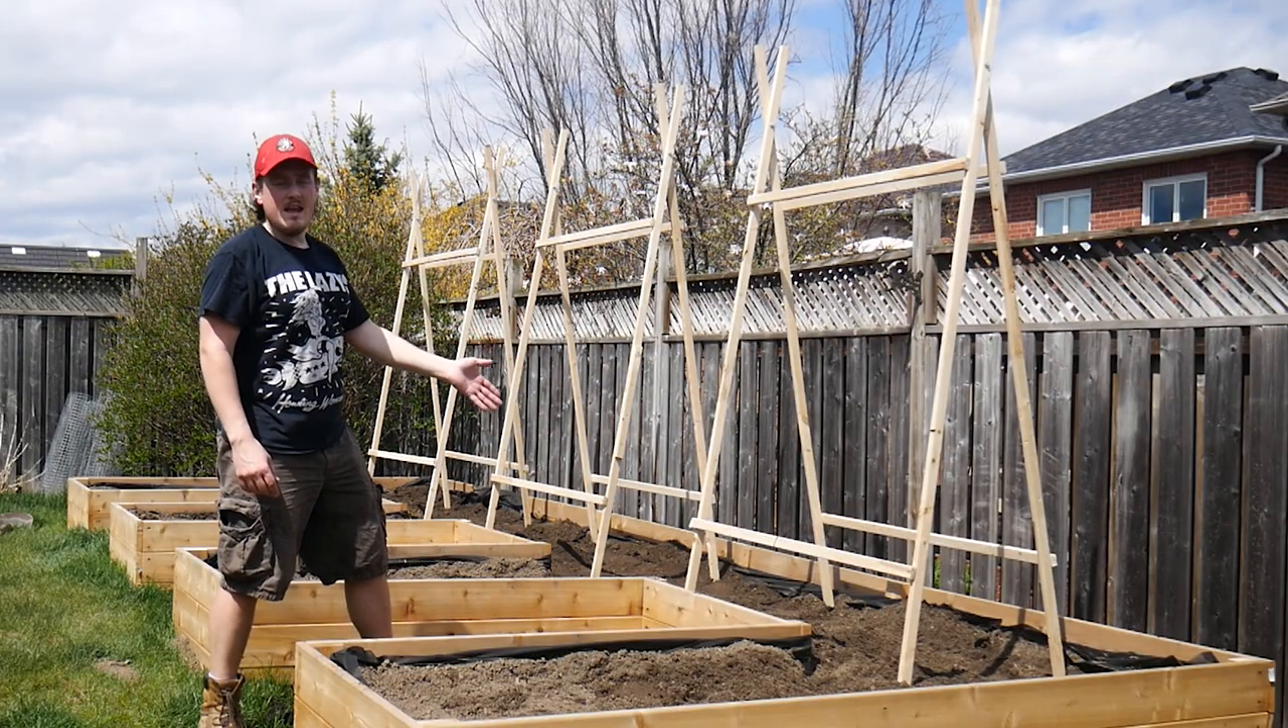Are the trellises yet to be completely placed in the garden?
No.